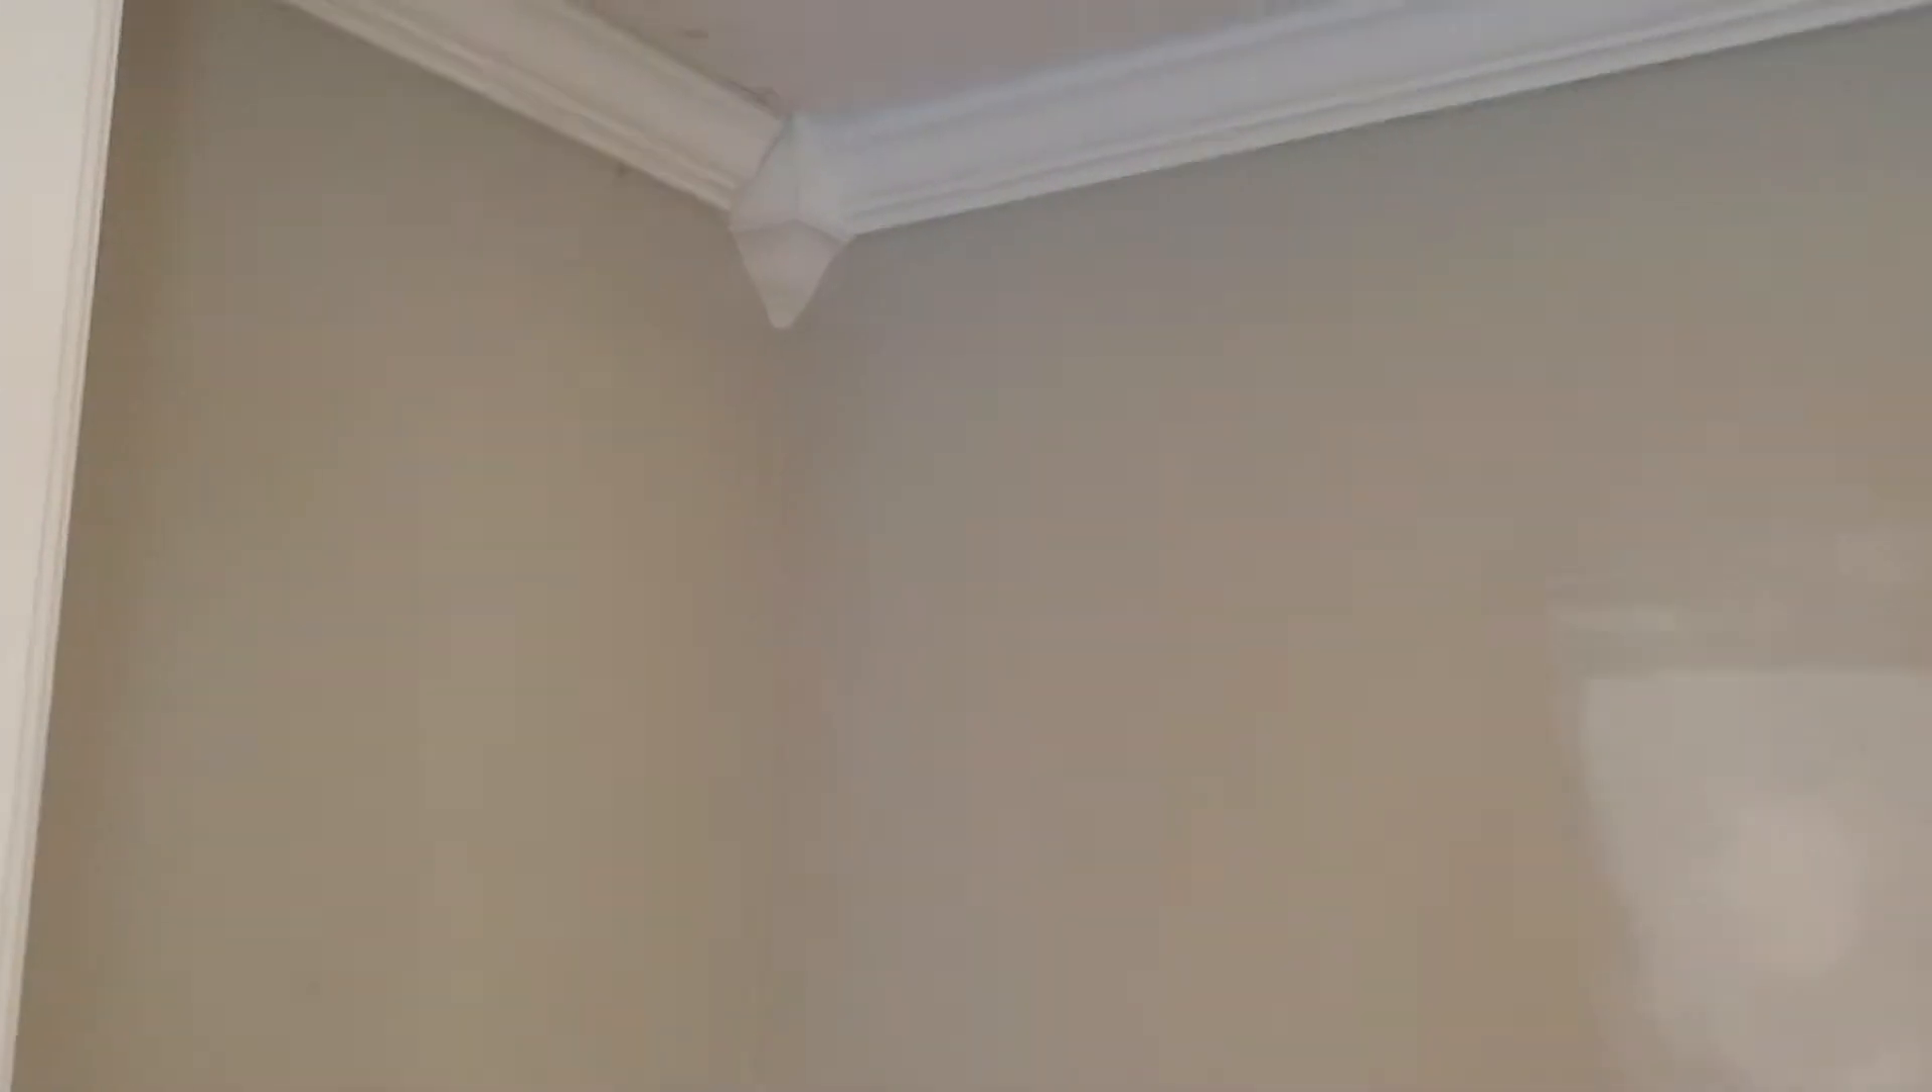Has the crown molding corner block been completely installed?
Yes.